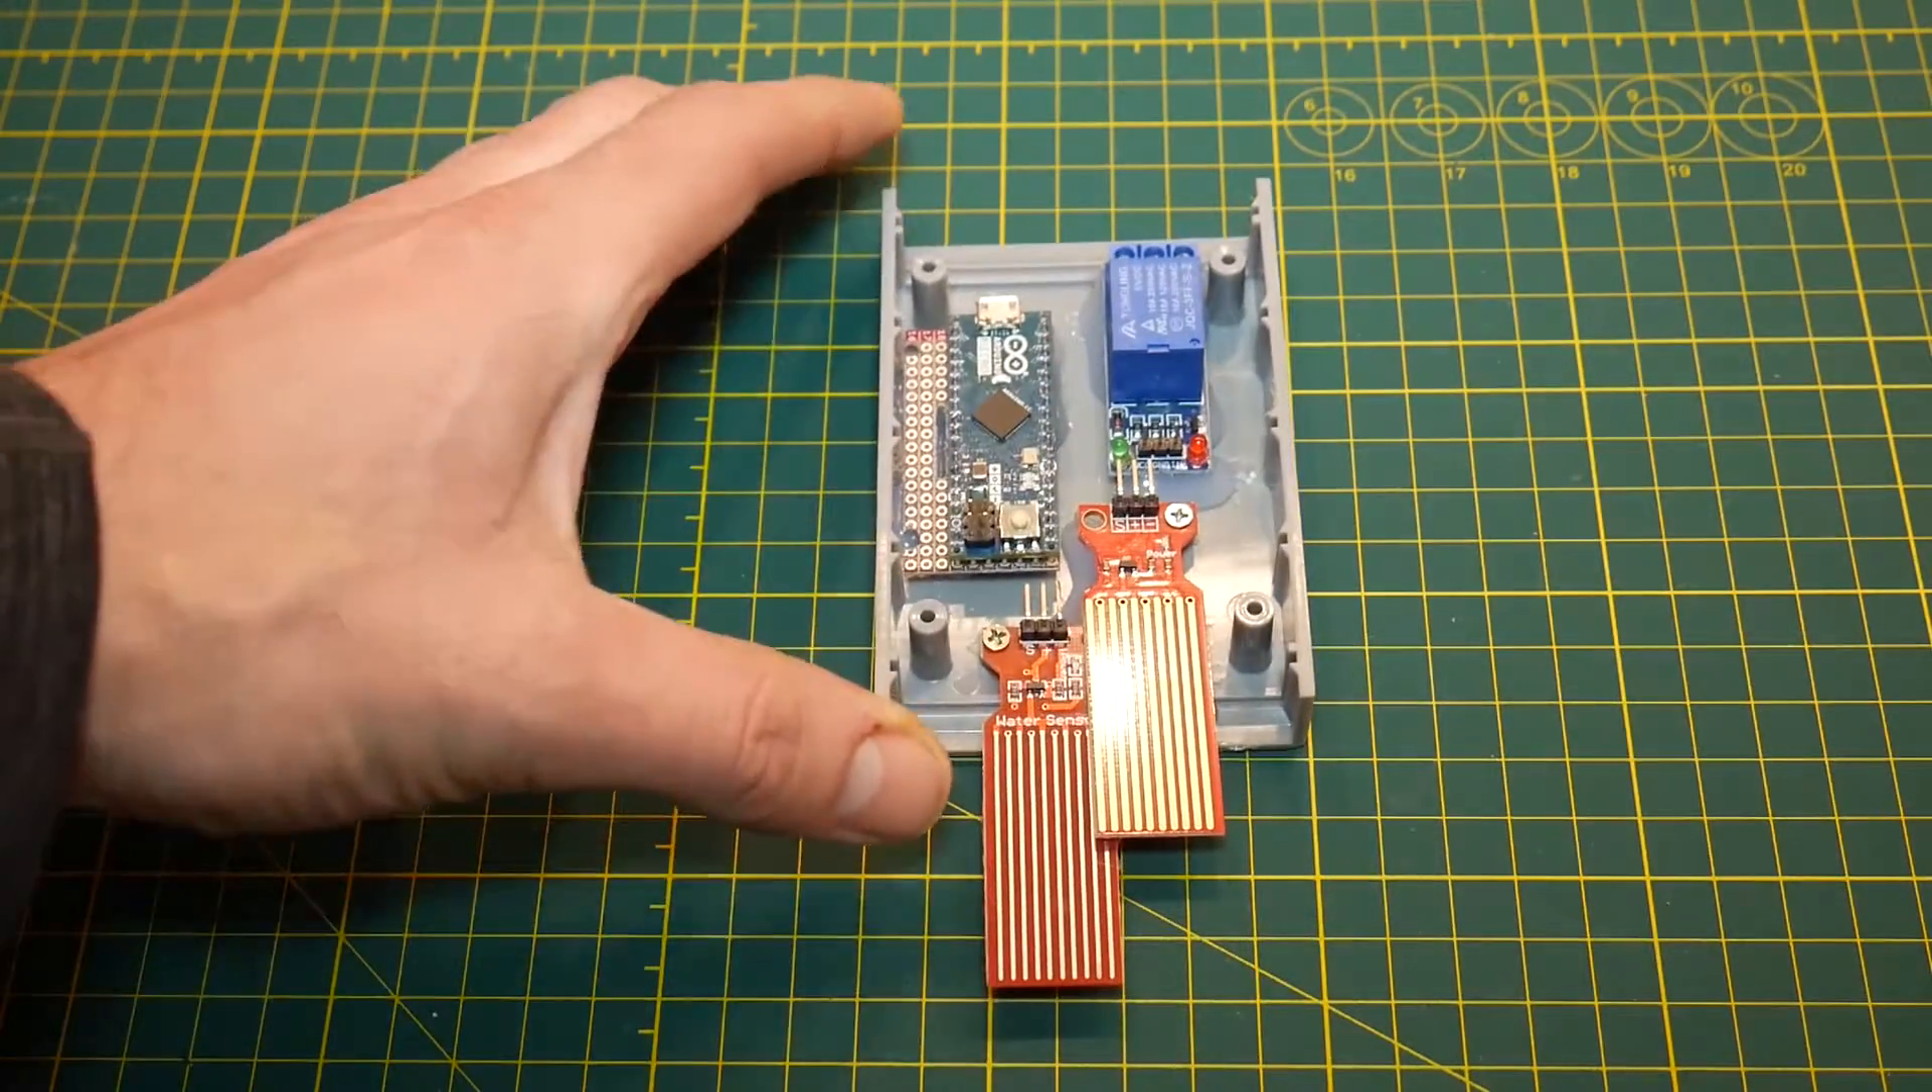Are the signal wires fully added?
No.